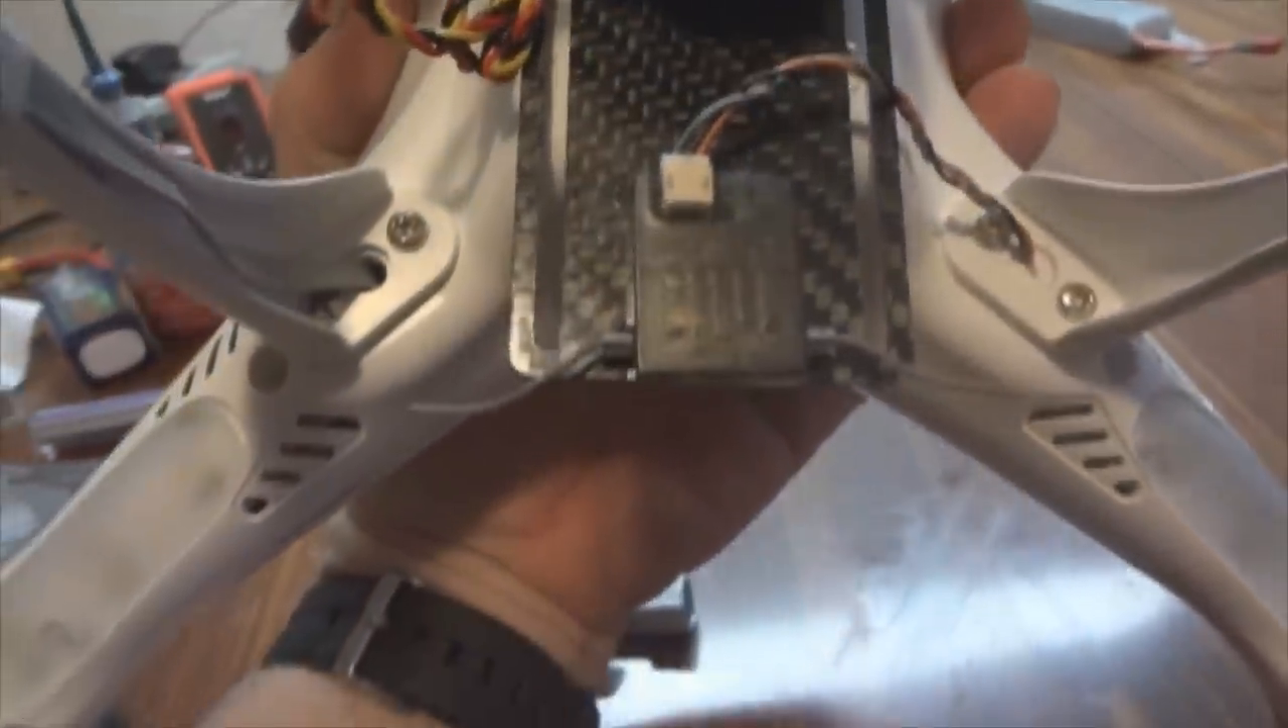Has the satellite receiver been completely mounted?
Yes.